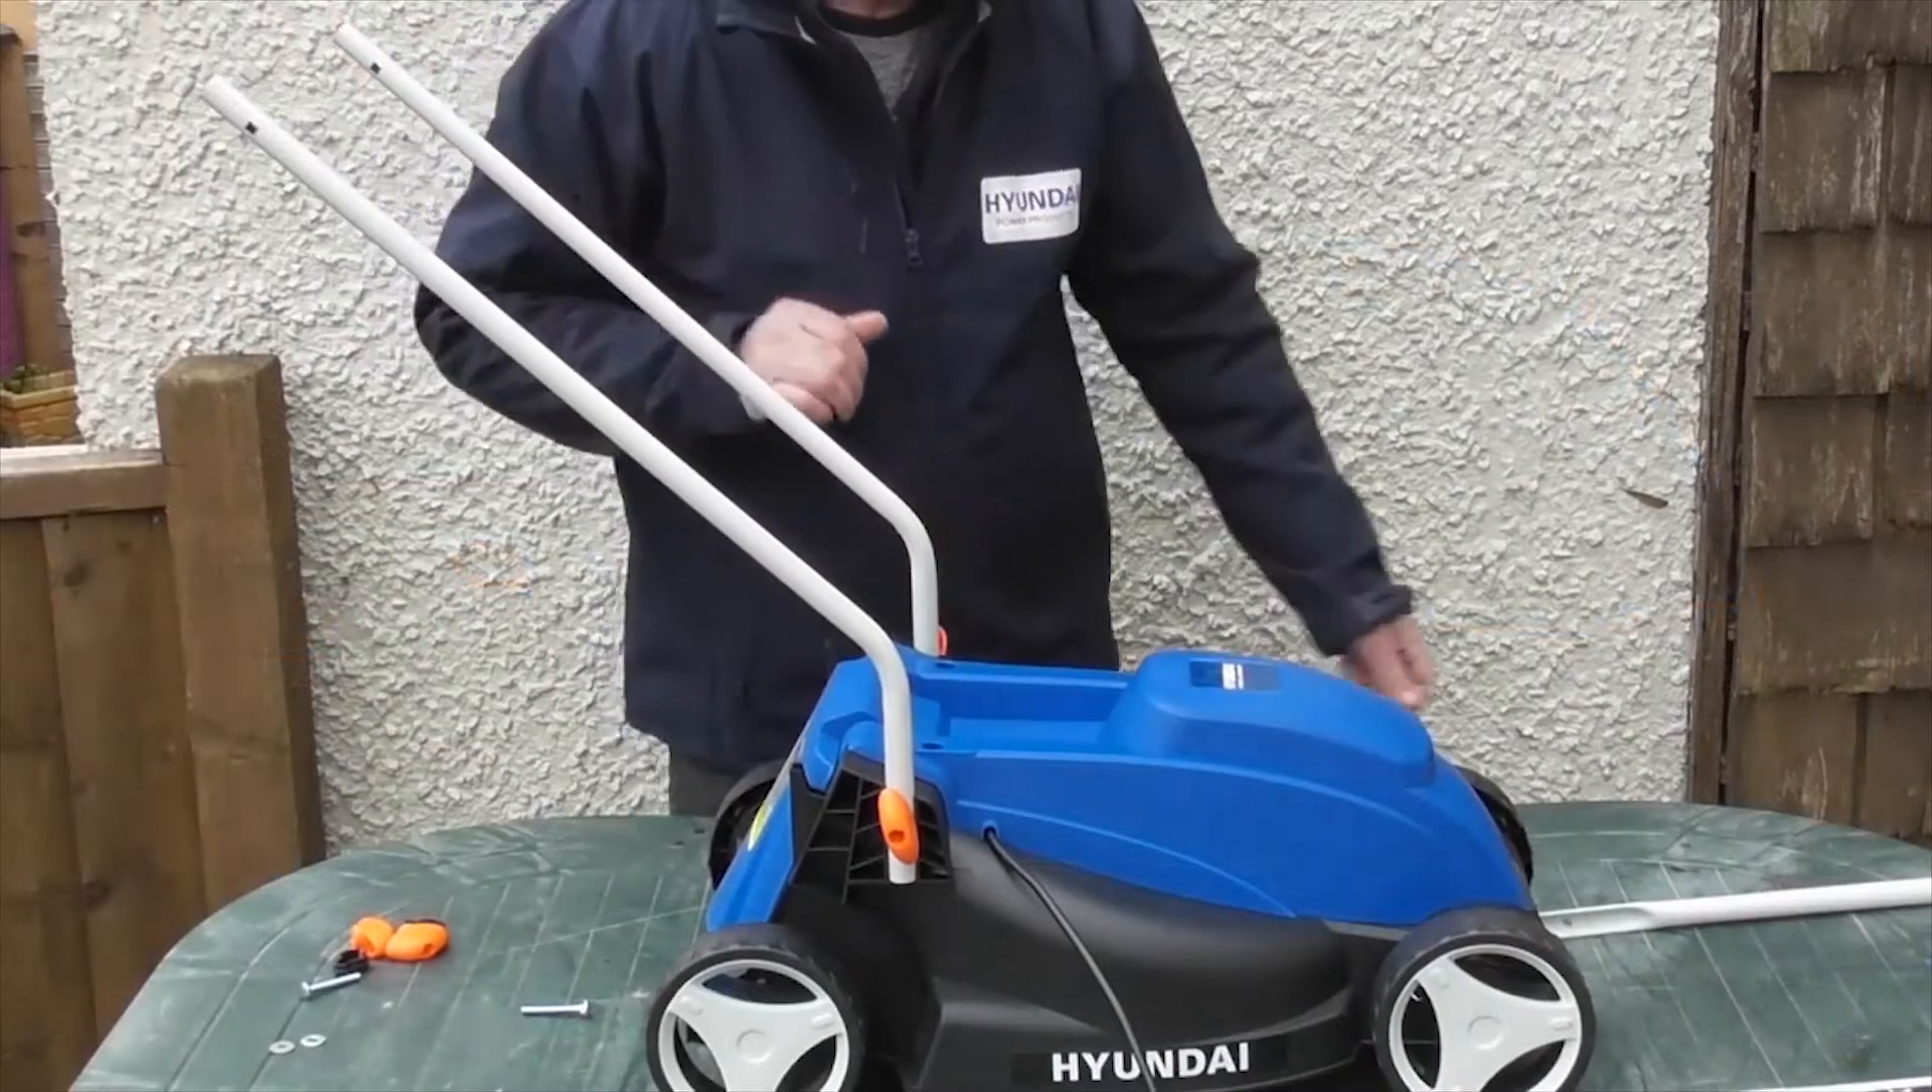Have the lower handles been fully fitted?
Yes.